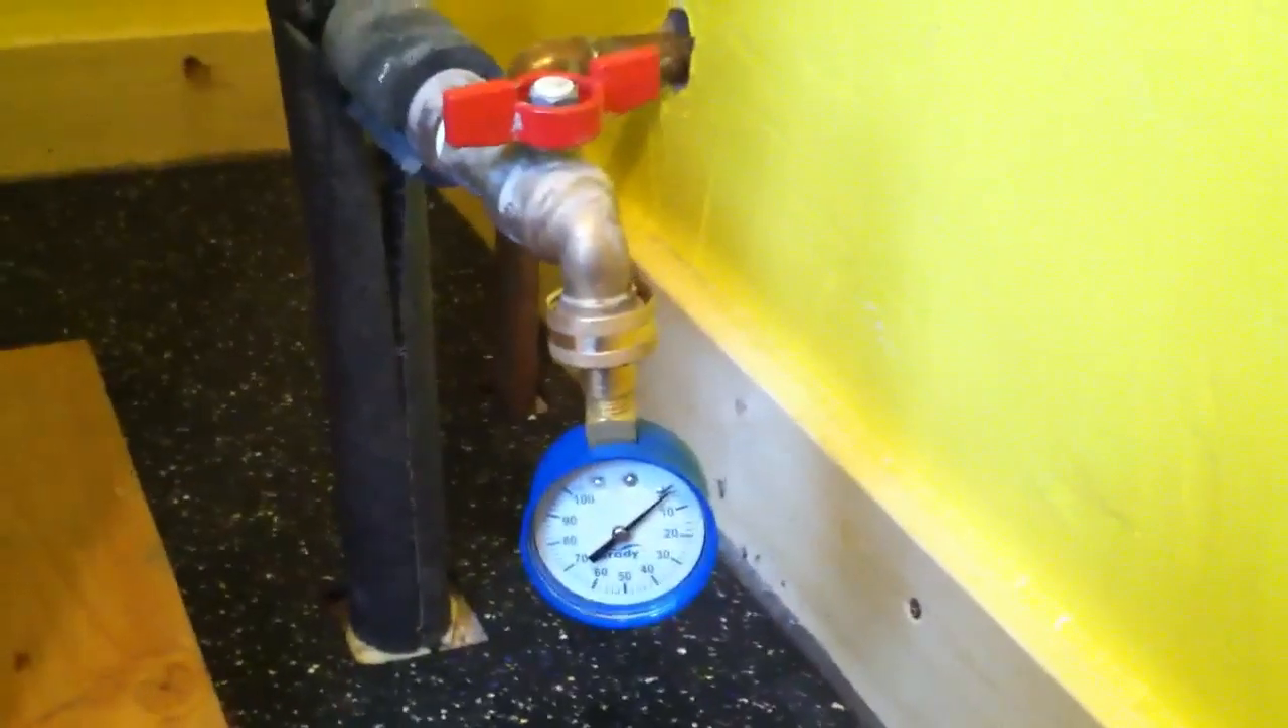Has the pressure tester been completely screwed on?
Yes.